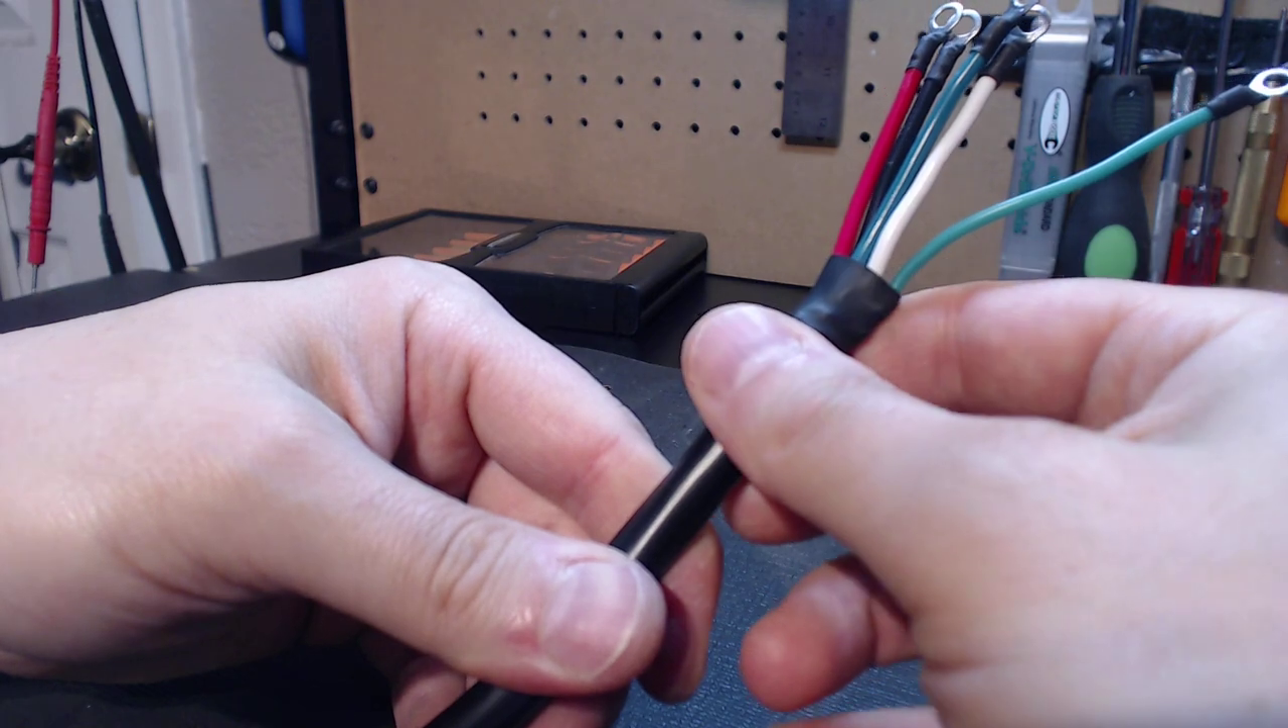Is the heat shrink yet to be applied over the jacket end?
No.